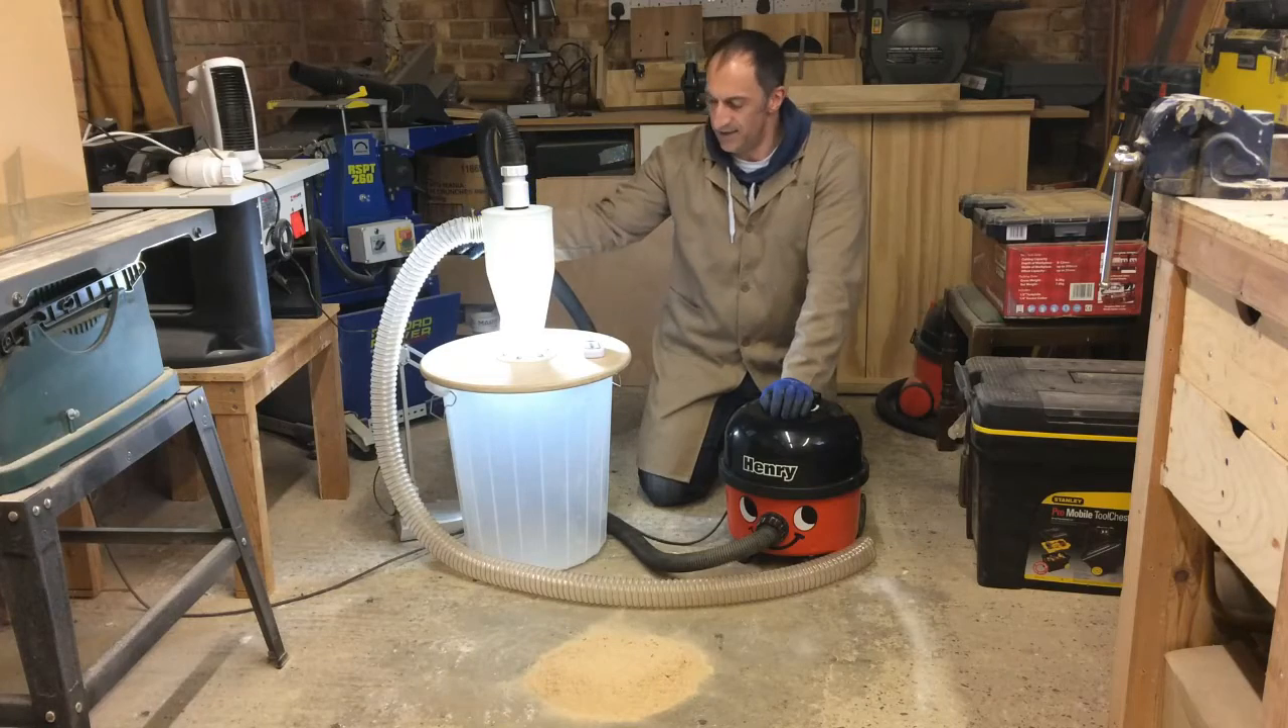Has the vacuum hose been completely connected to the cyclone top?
Yes.